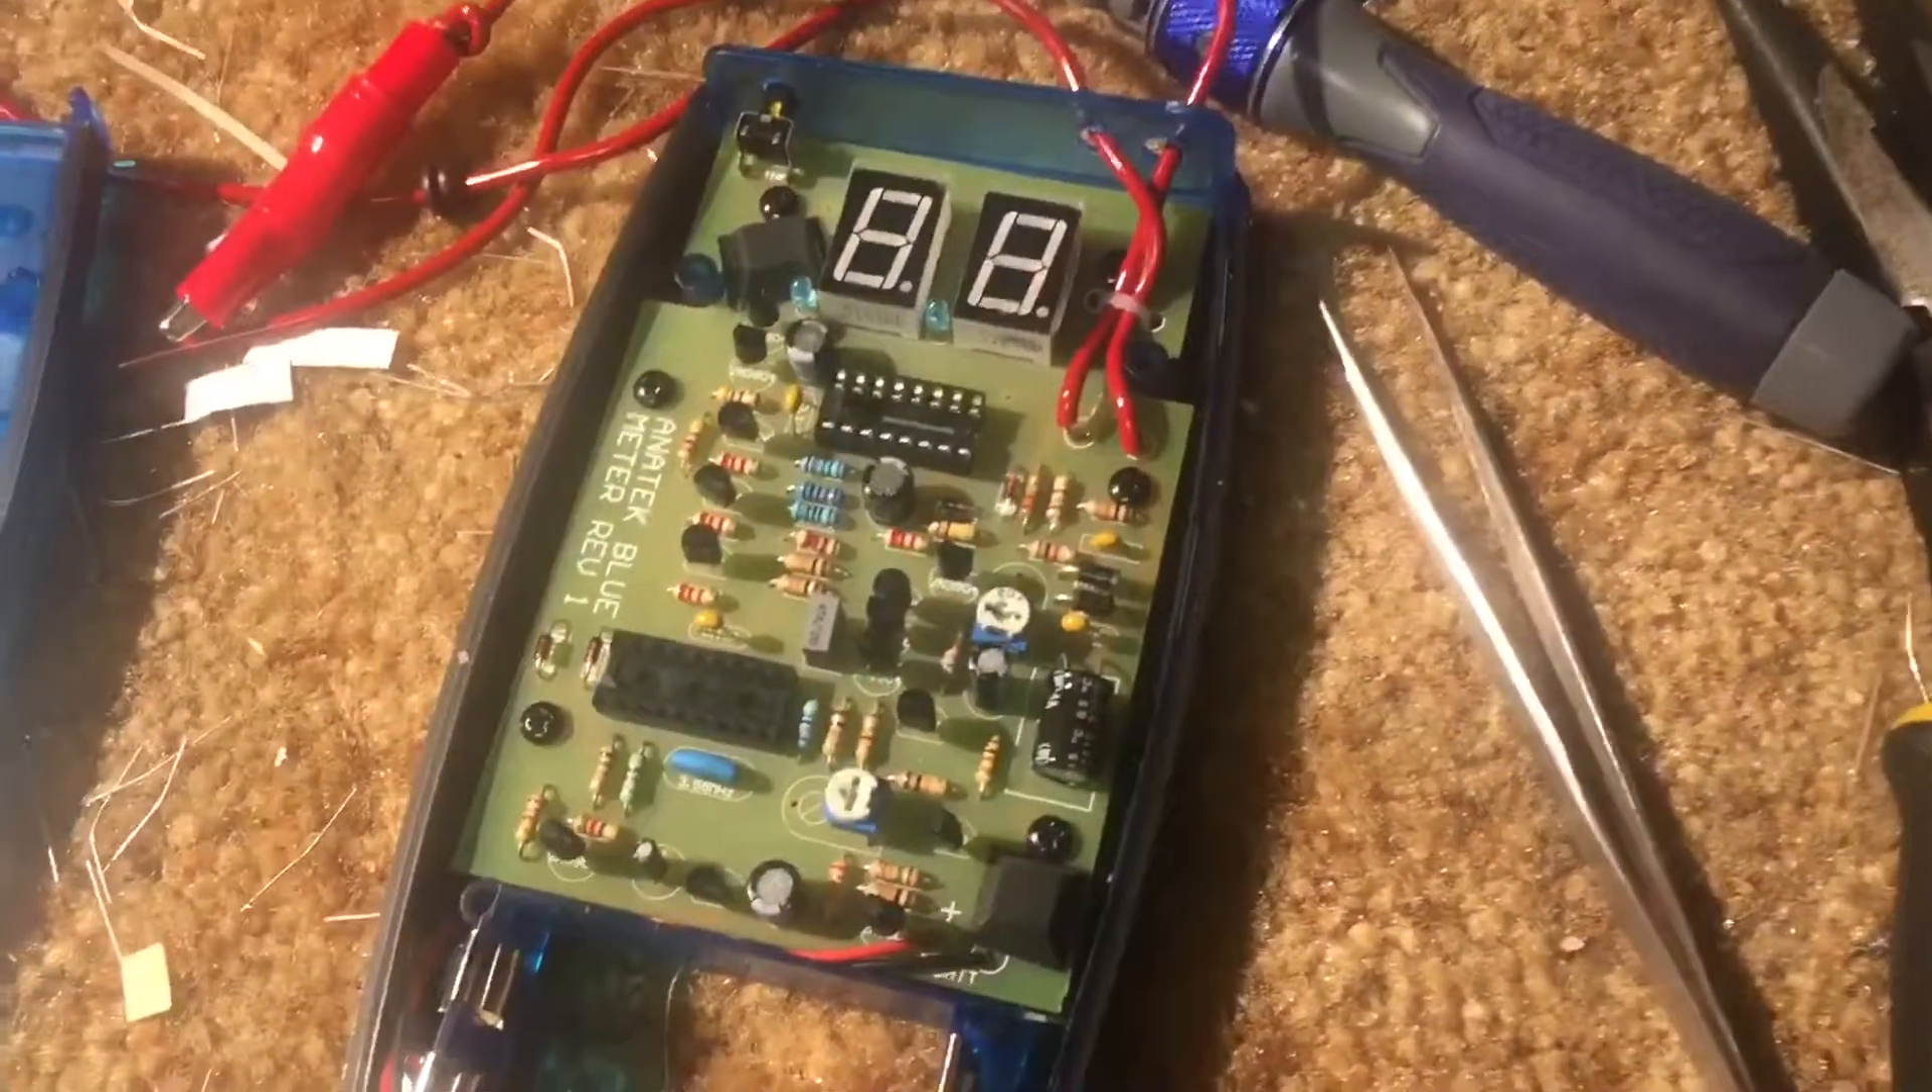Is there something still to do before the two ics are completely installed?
Yes.